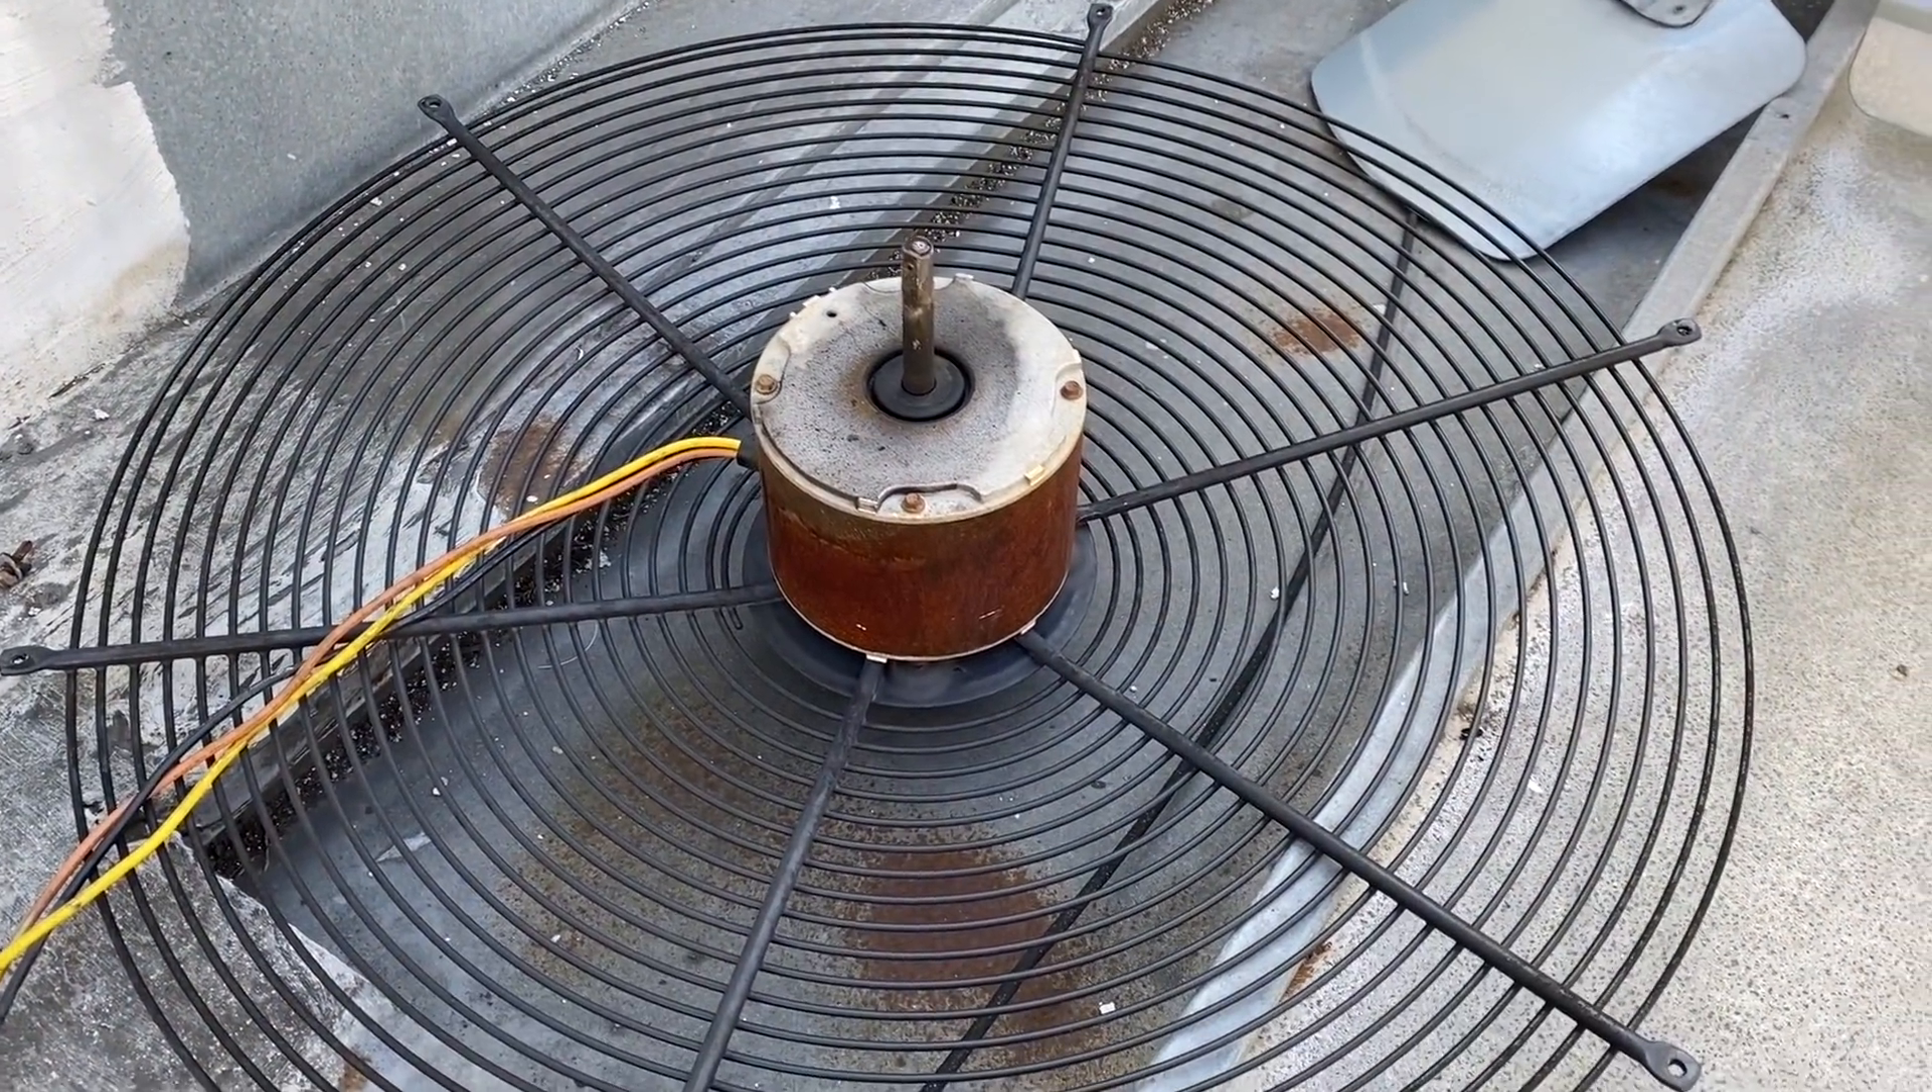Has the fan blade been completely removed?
Yes.